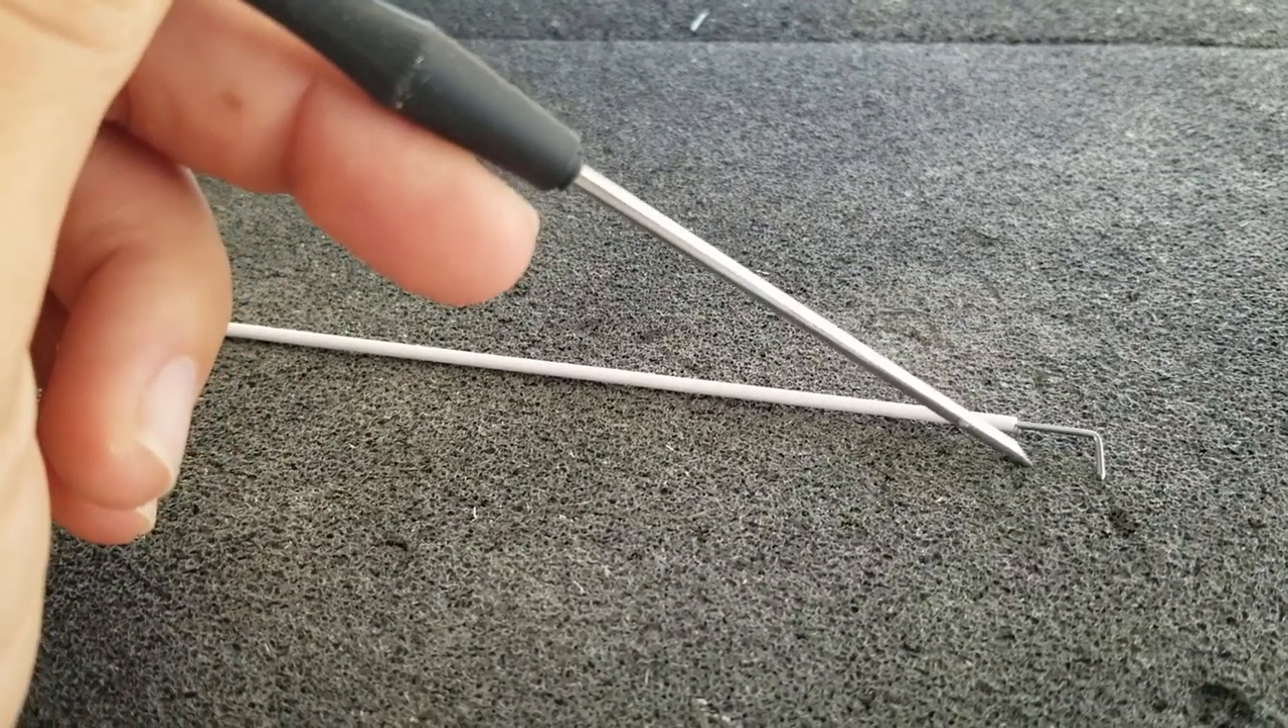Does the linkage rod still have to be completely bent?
No.